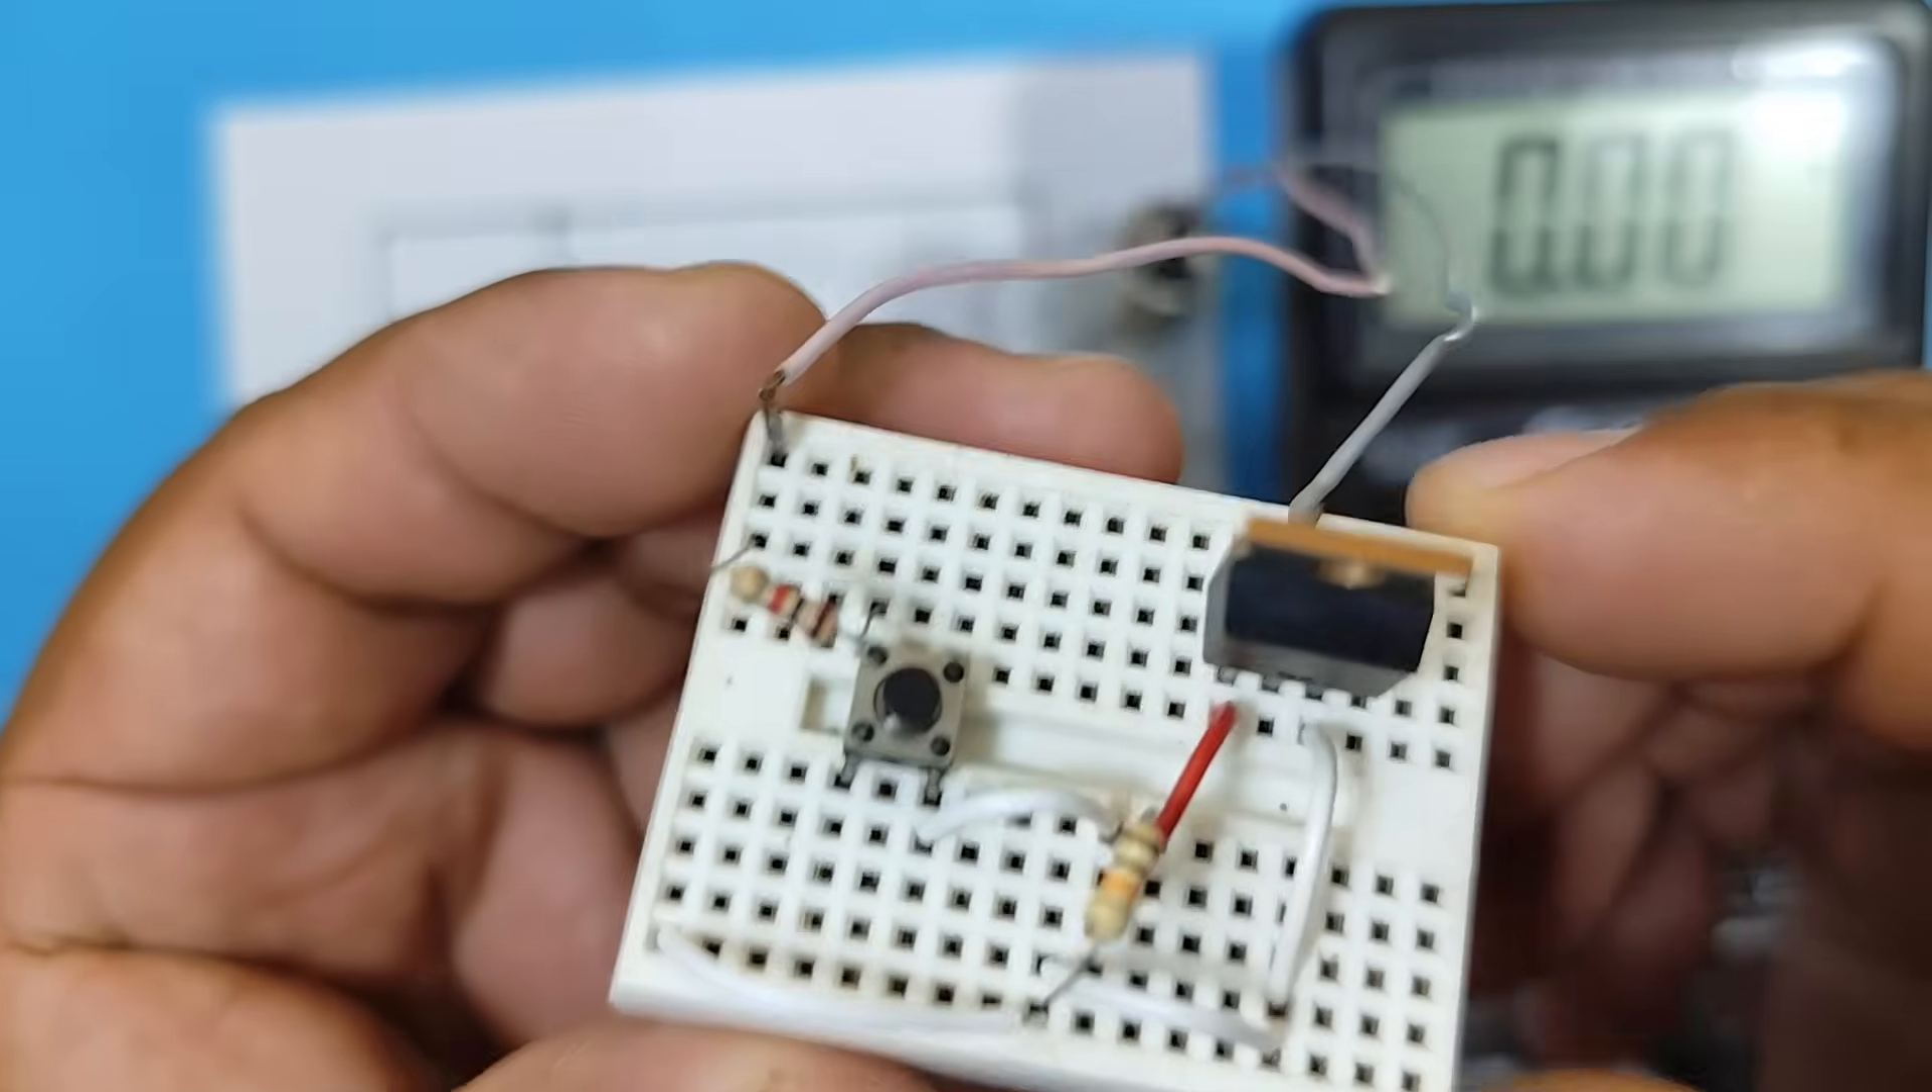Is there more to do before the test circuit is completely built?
No.